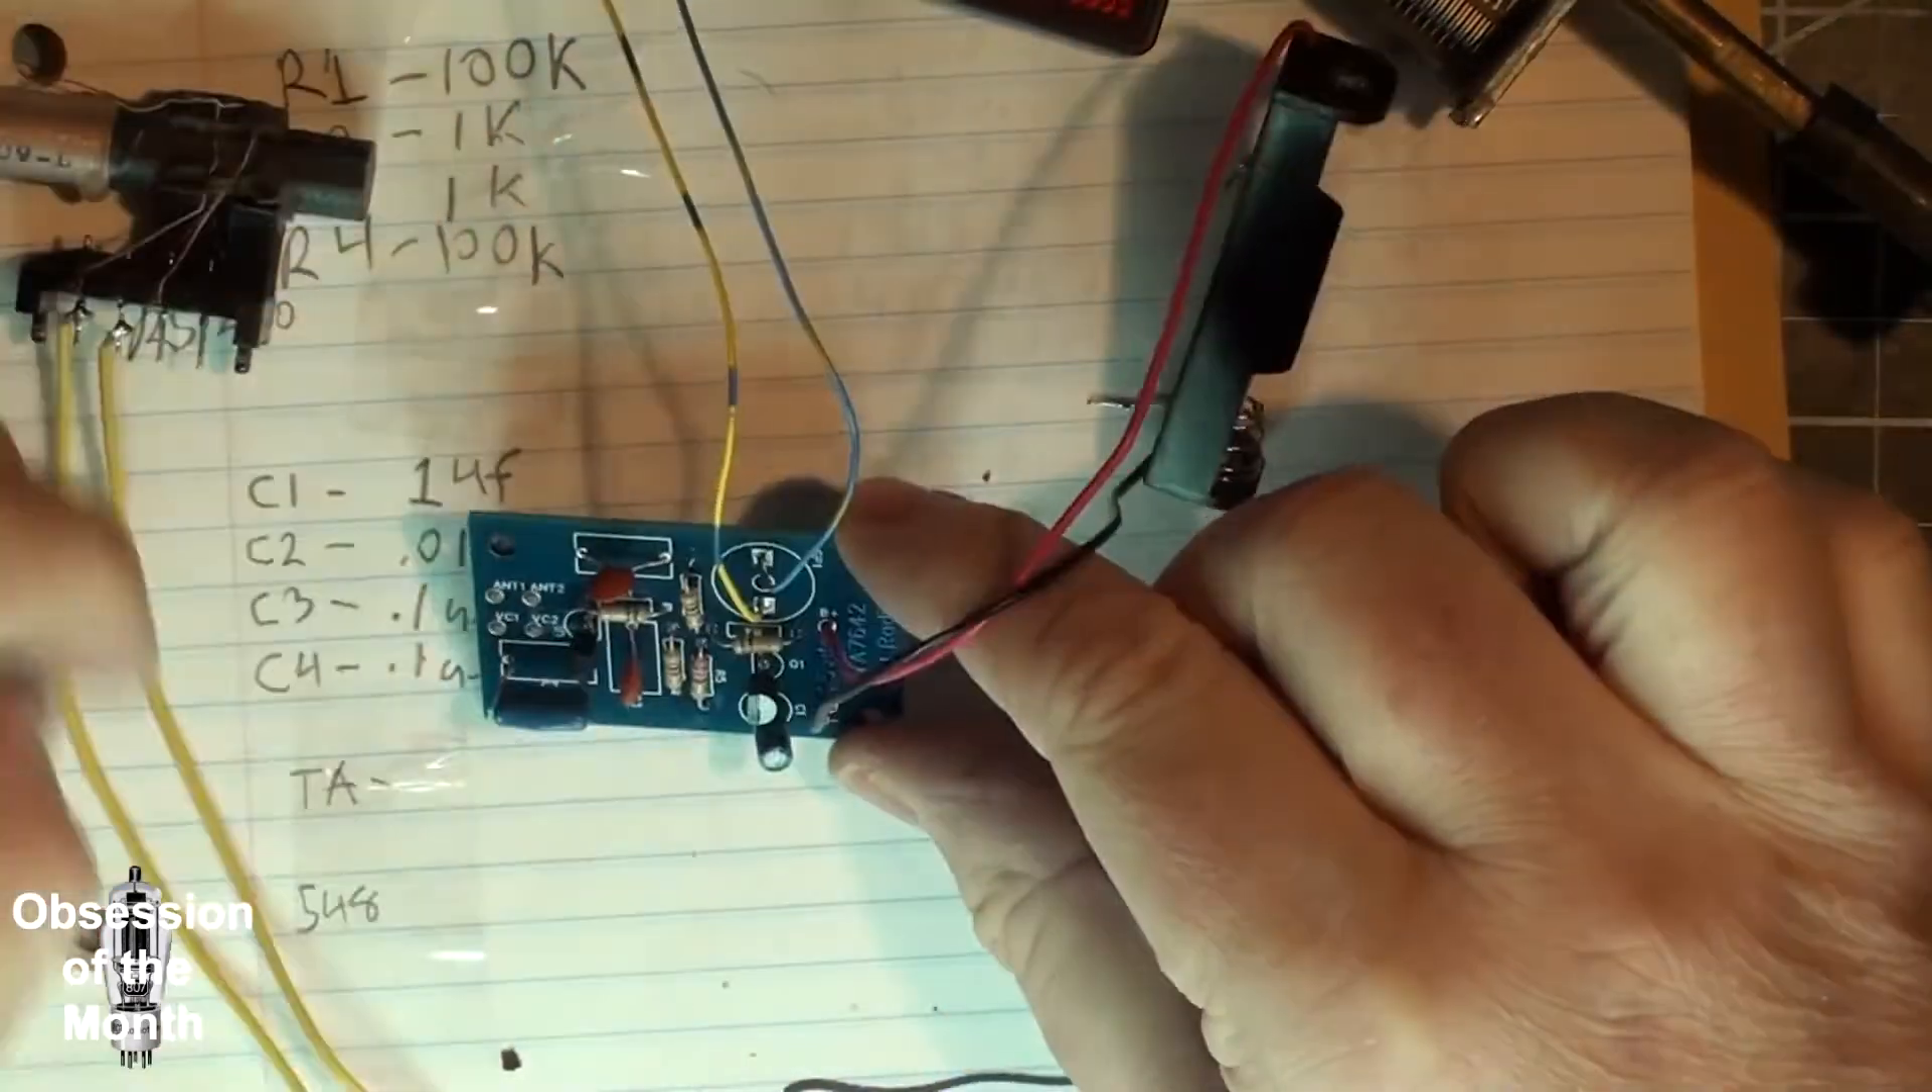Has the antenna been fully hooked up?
No.